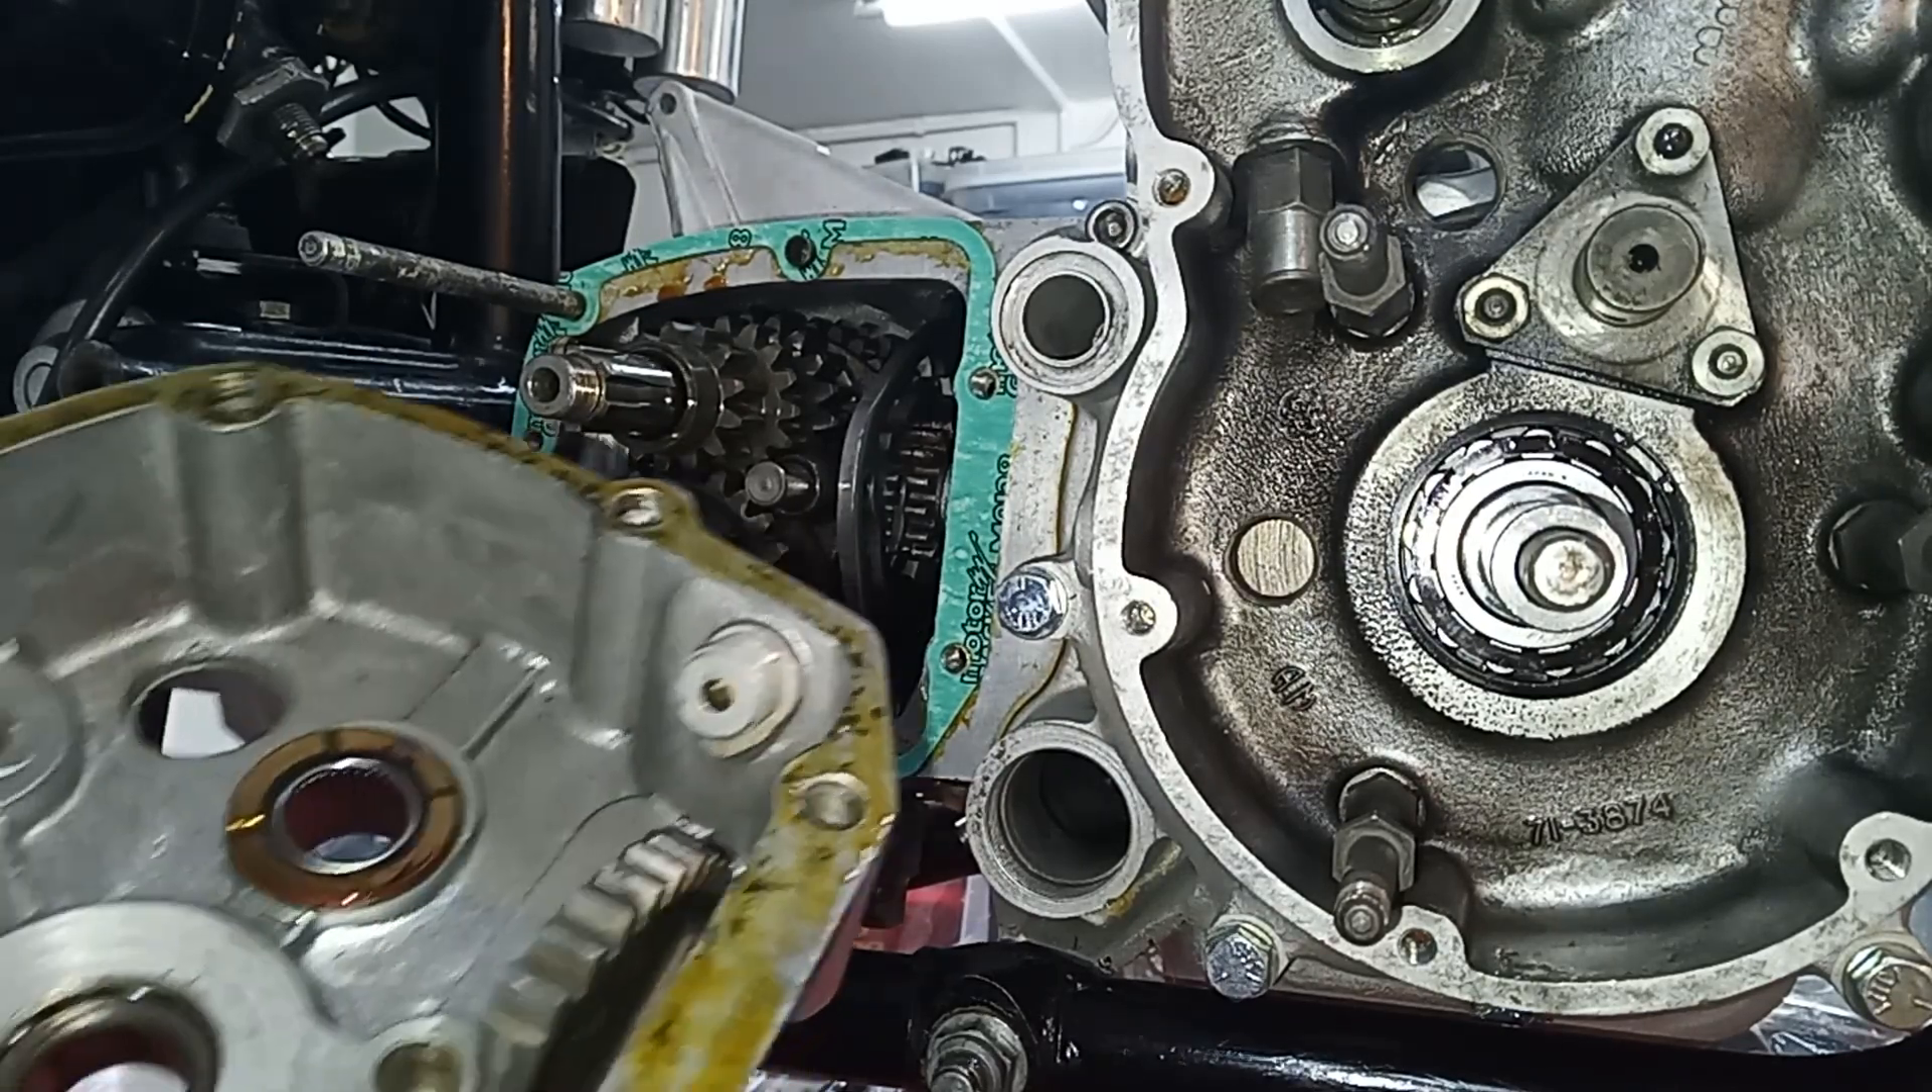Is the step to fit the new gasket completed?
Yes.